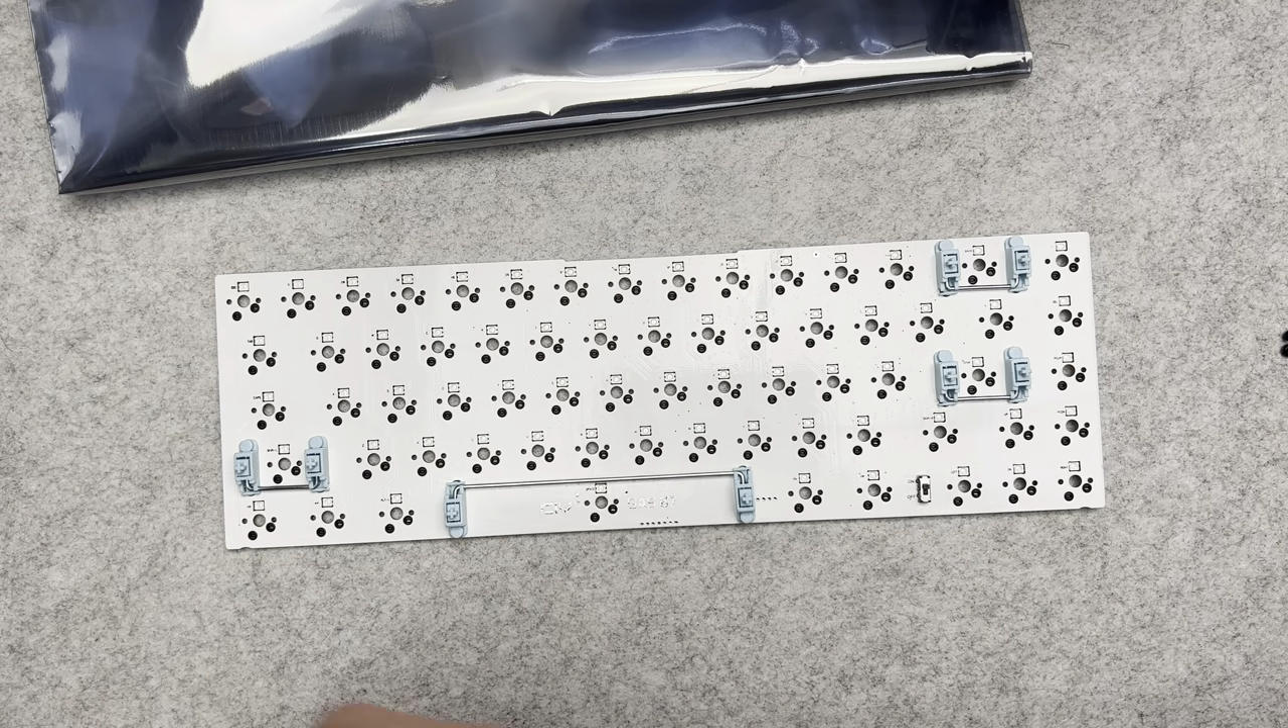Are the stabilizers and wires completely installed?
Yes.